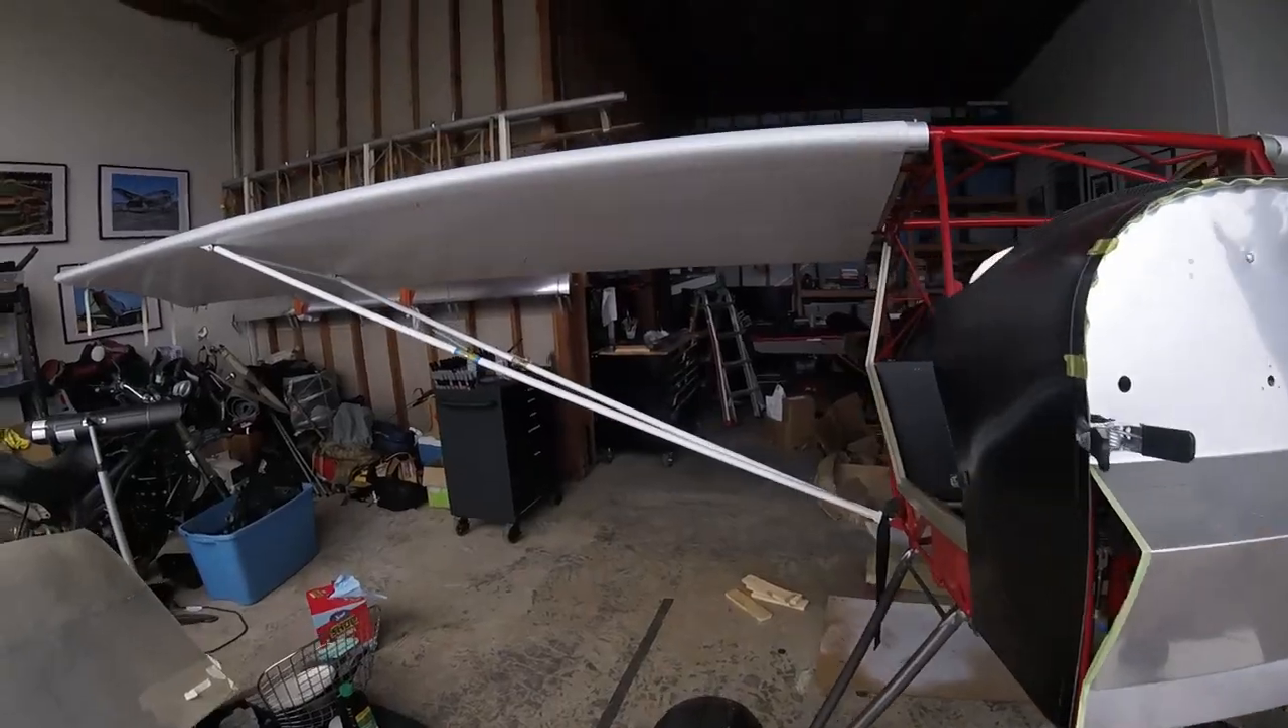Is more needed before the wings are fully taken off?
Yes.